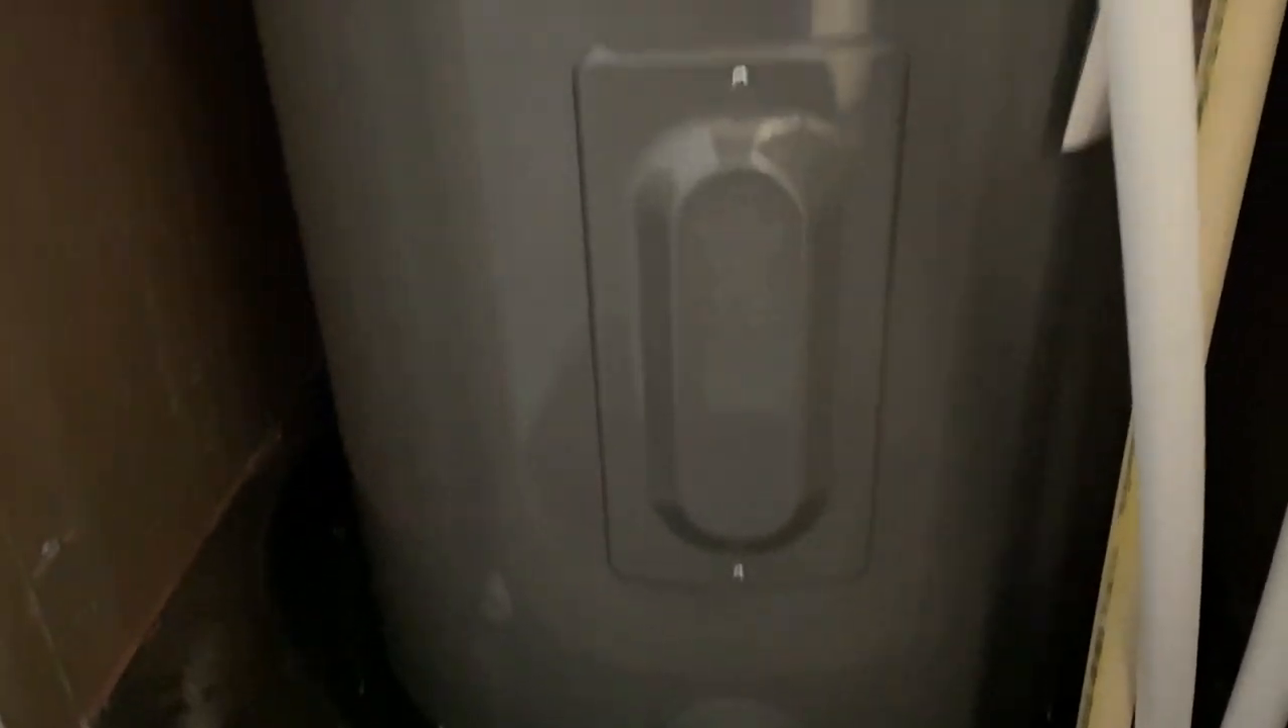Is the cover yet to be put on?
No.